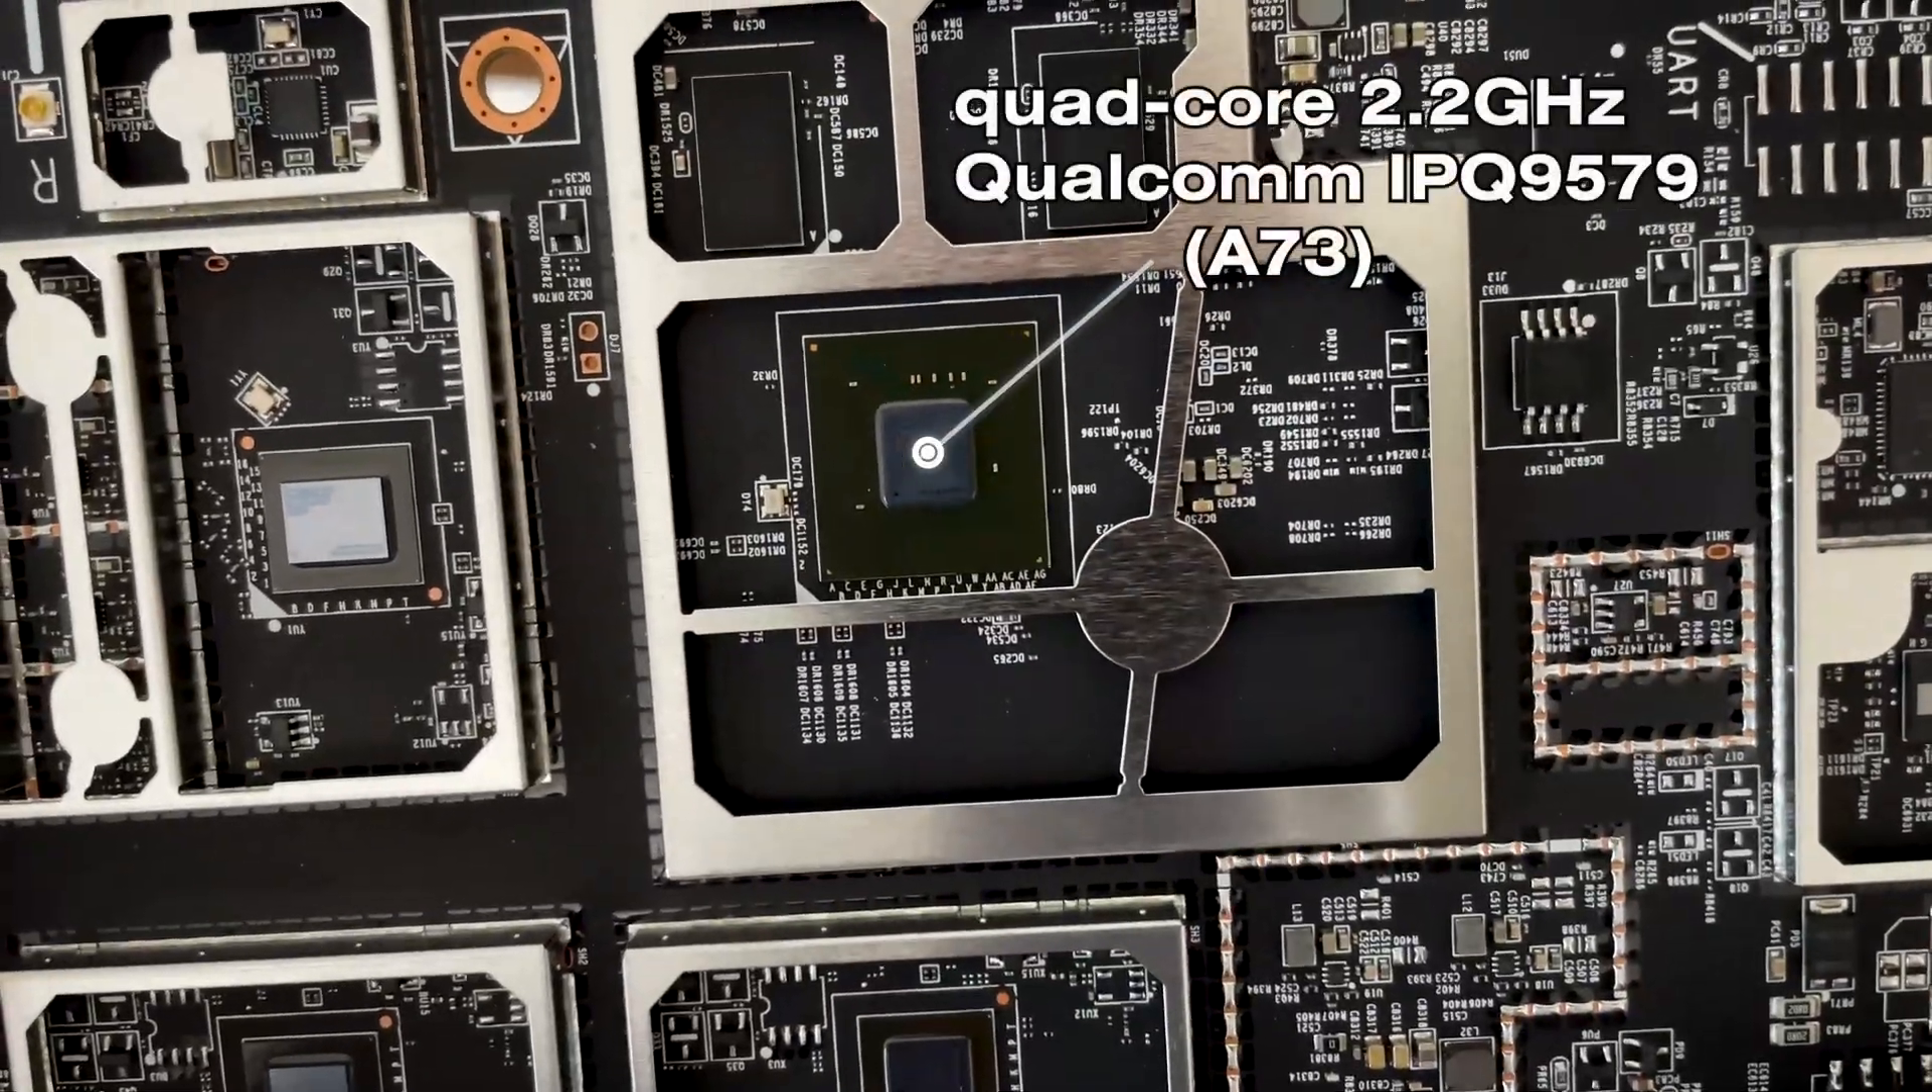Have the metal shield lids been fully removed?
Yes.